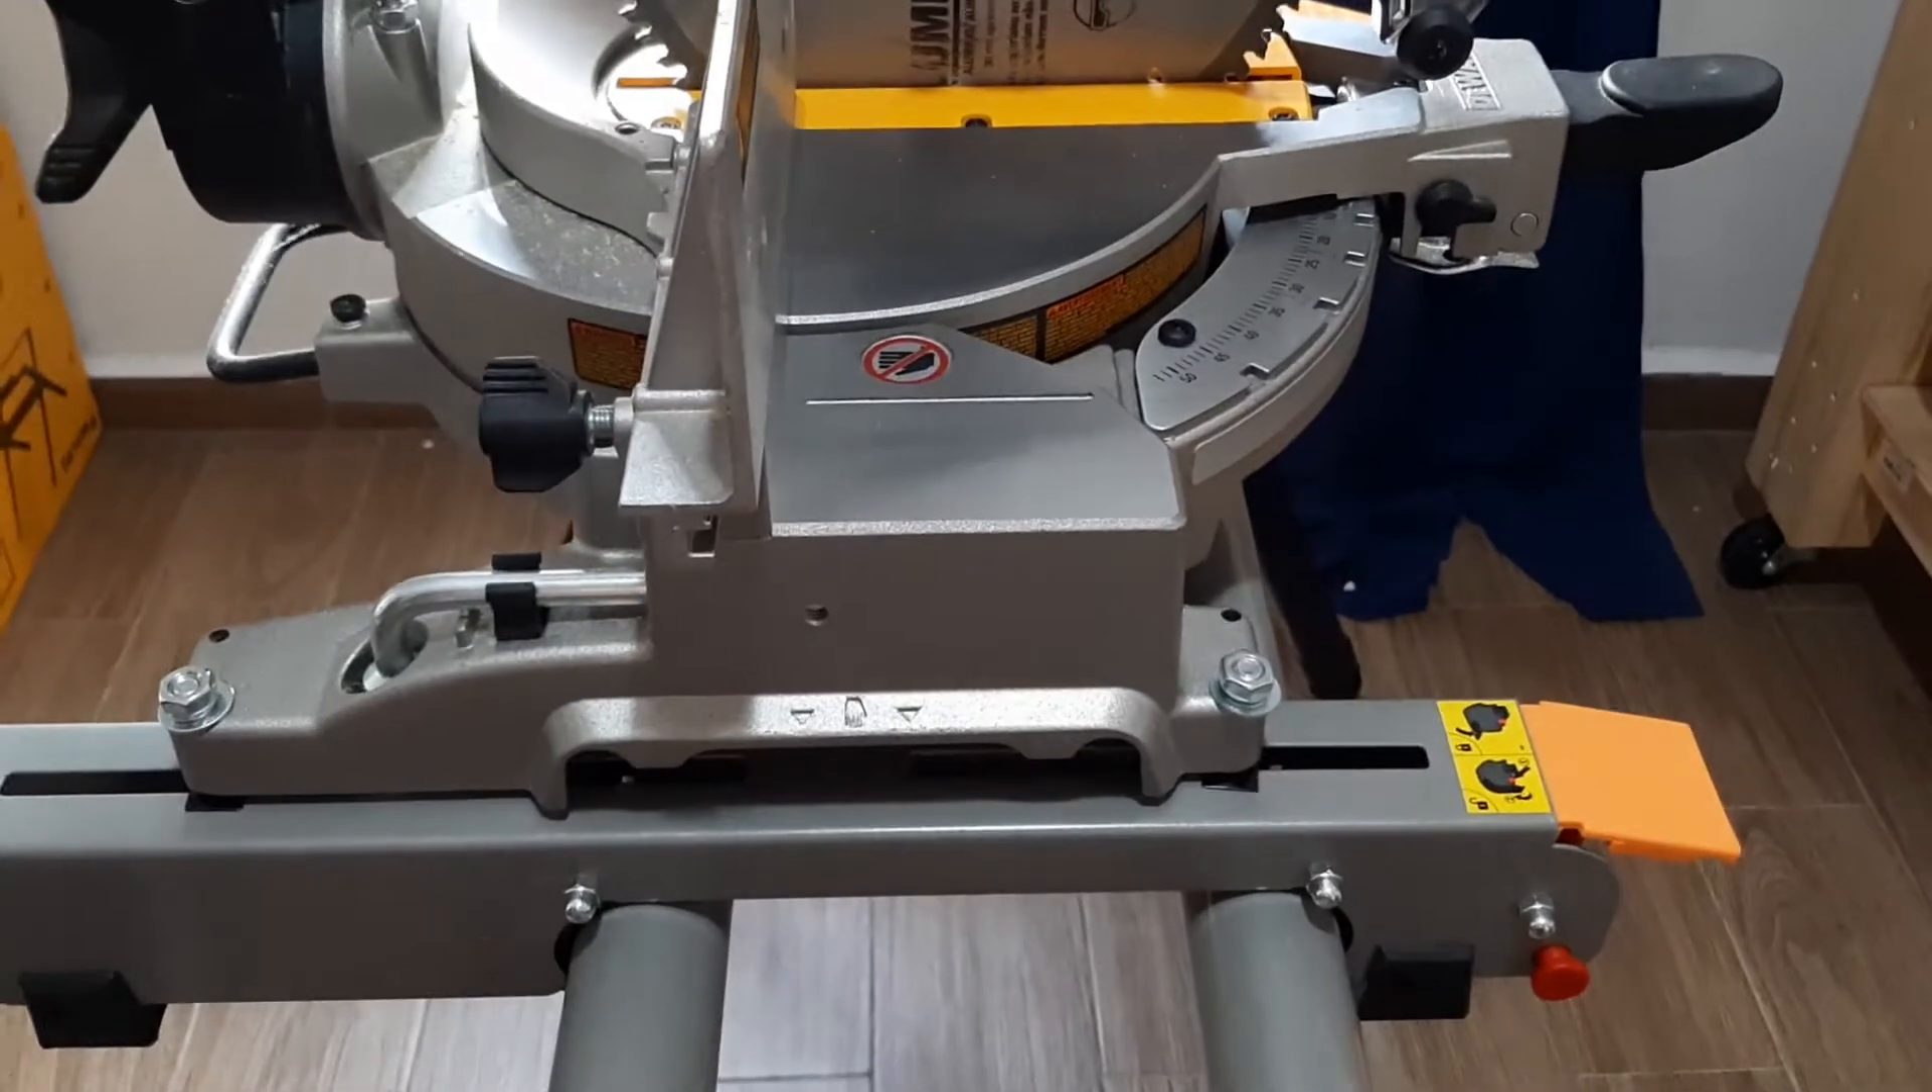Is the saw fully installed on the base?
Yes.